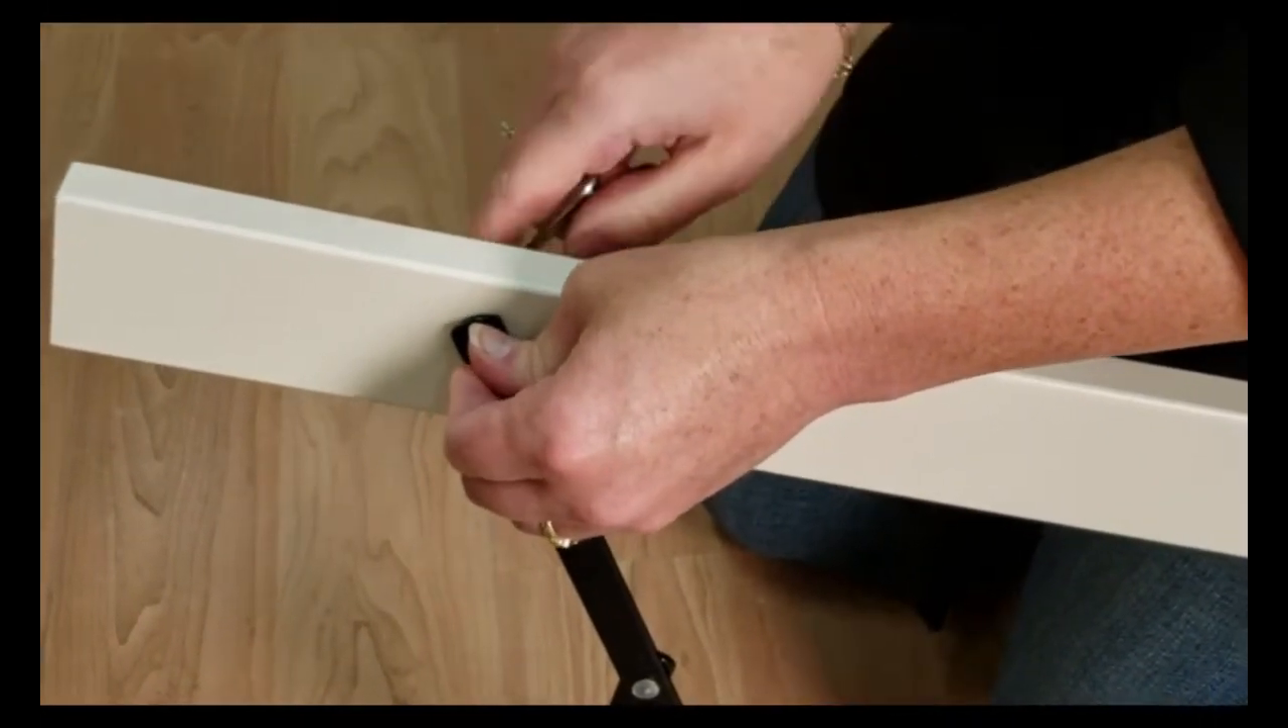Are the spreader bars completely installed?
No.